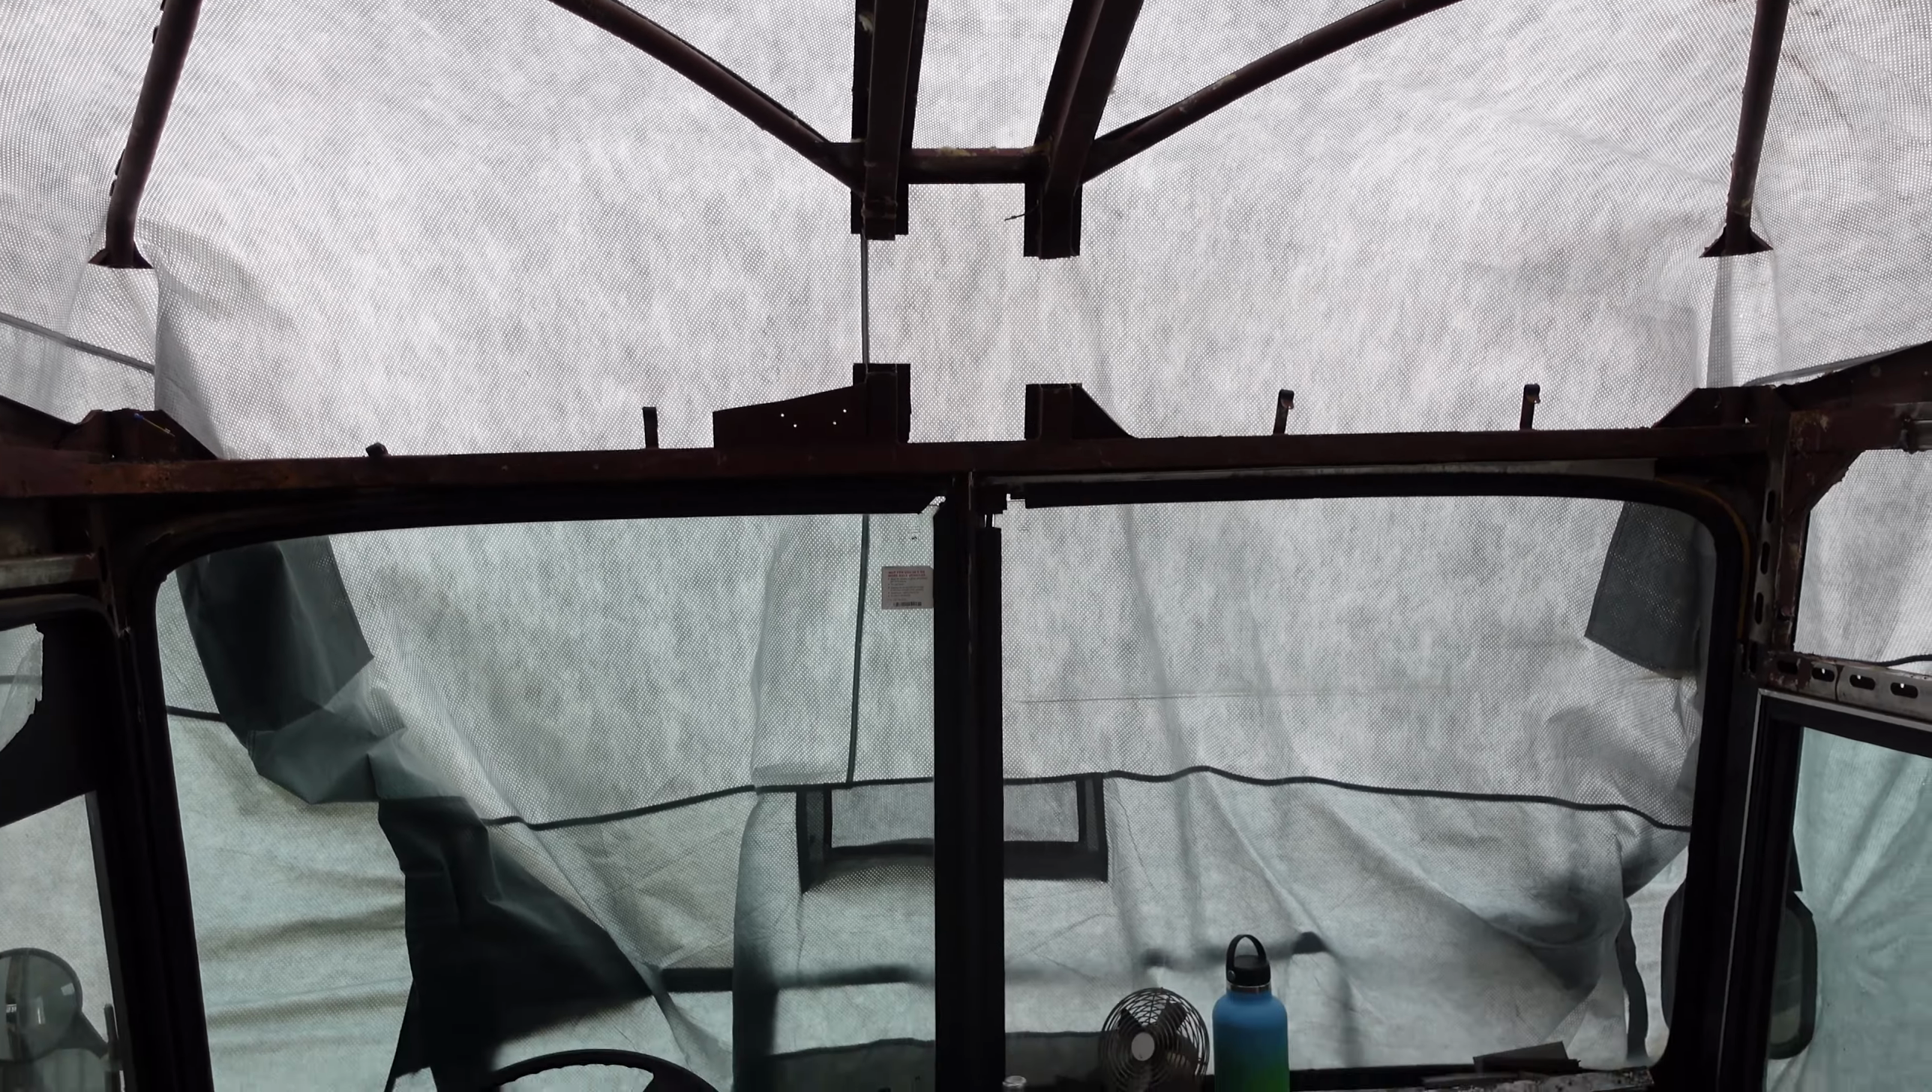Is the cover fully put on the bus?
Yes.